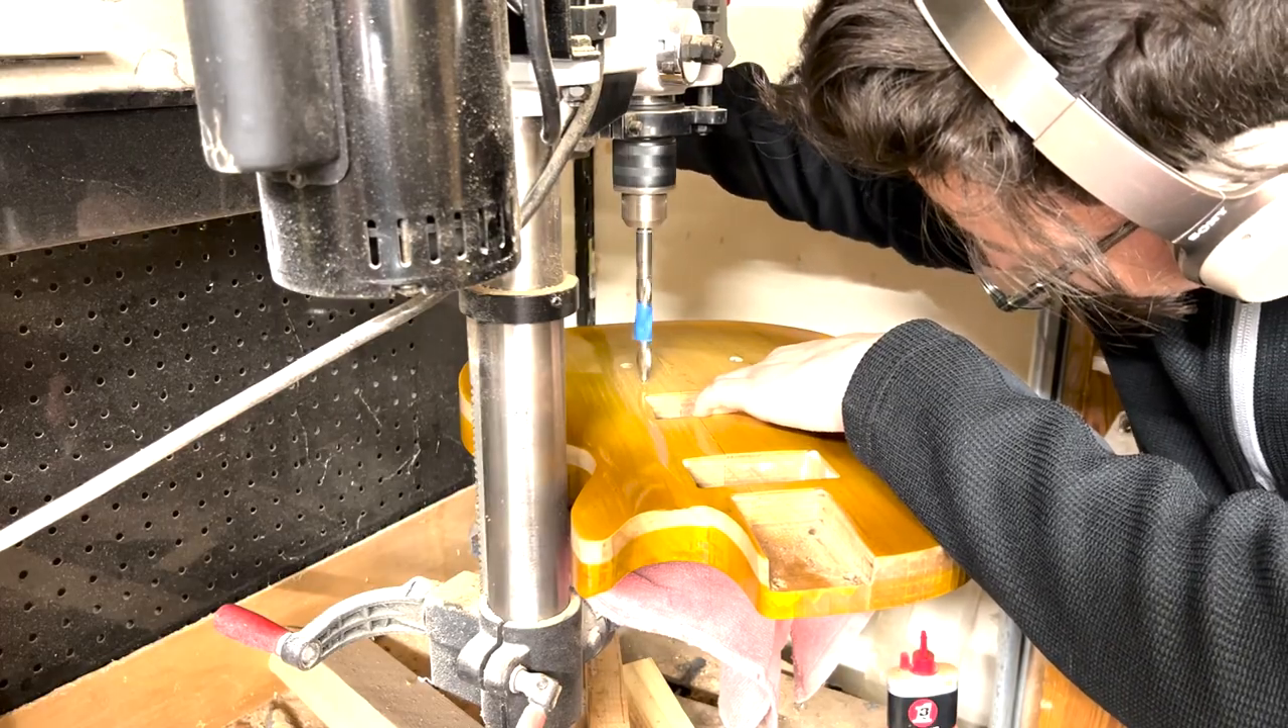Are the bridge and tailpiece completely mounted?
No.